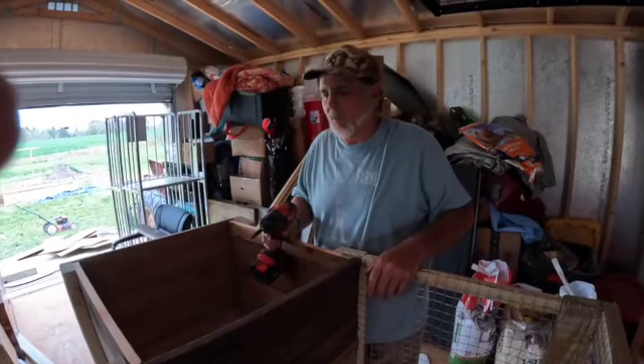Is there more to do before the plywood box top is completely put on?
Yes.